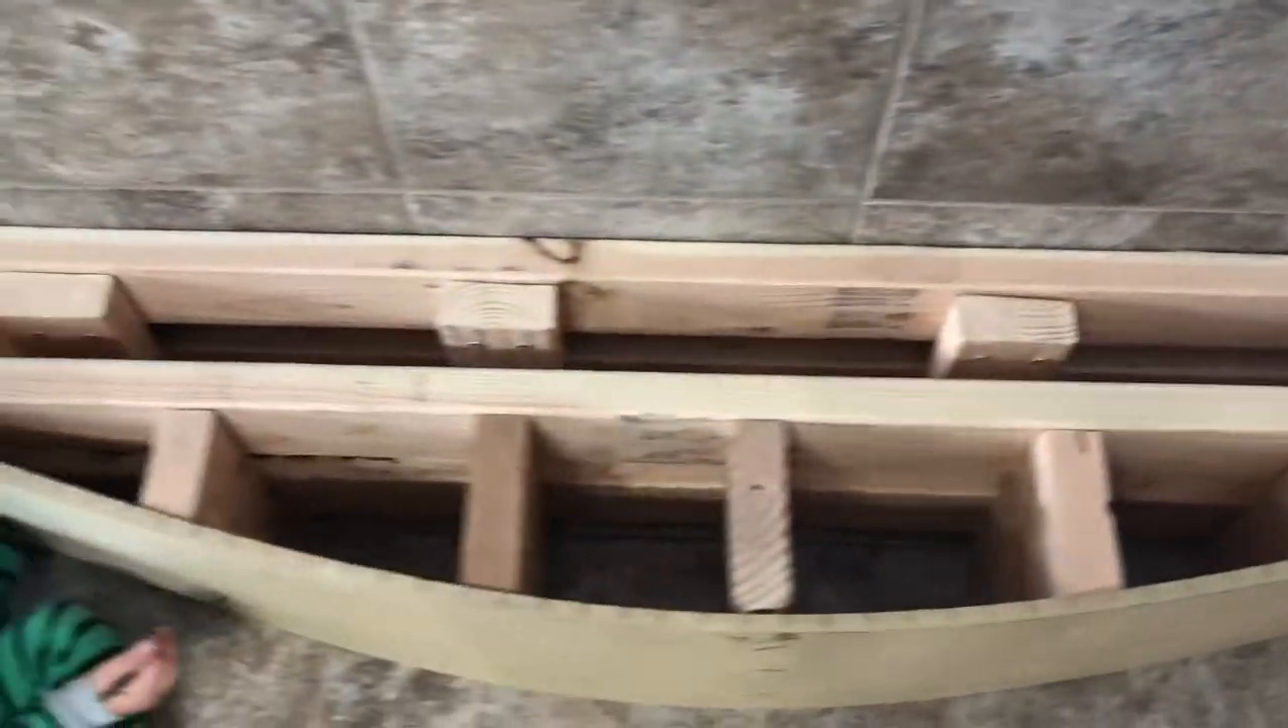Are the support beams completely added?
Yes.